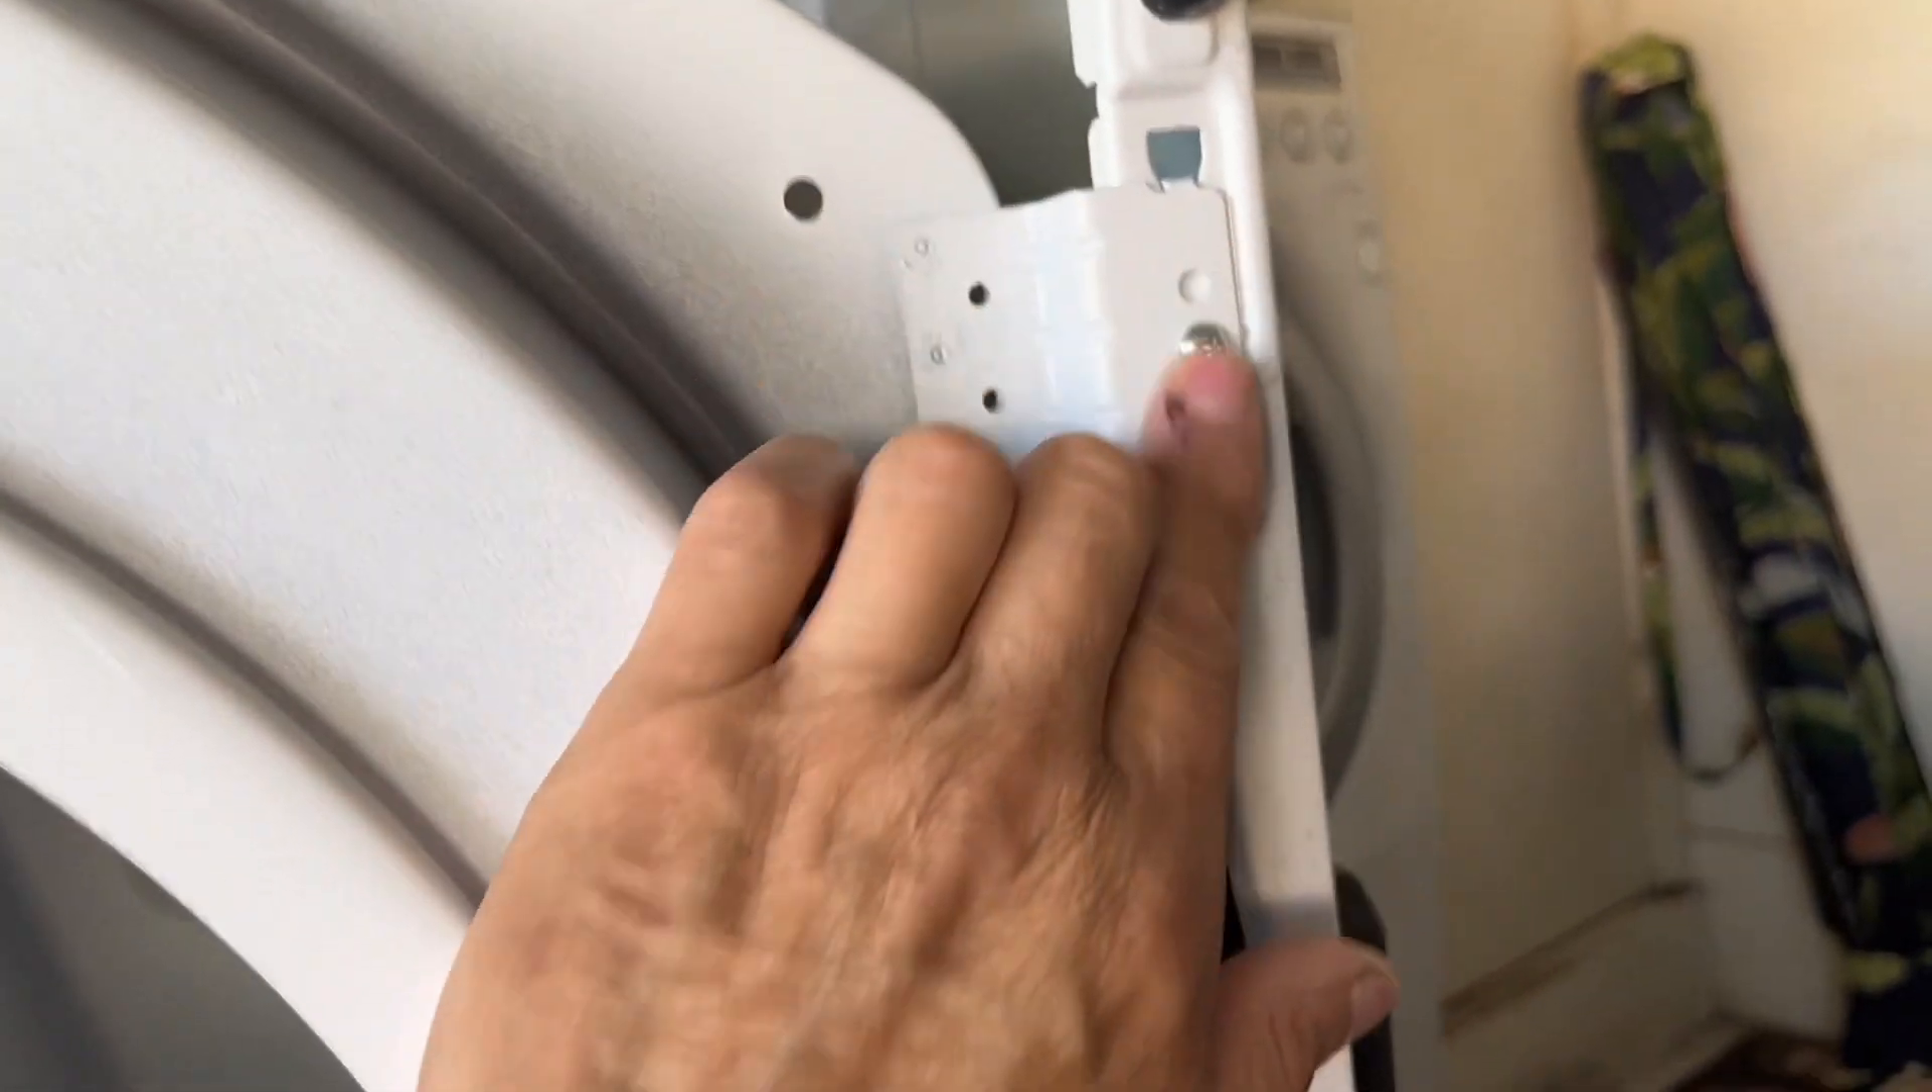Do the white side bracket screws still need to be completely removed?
Yes.